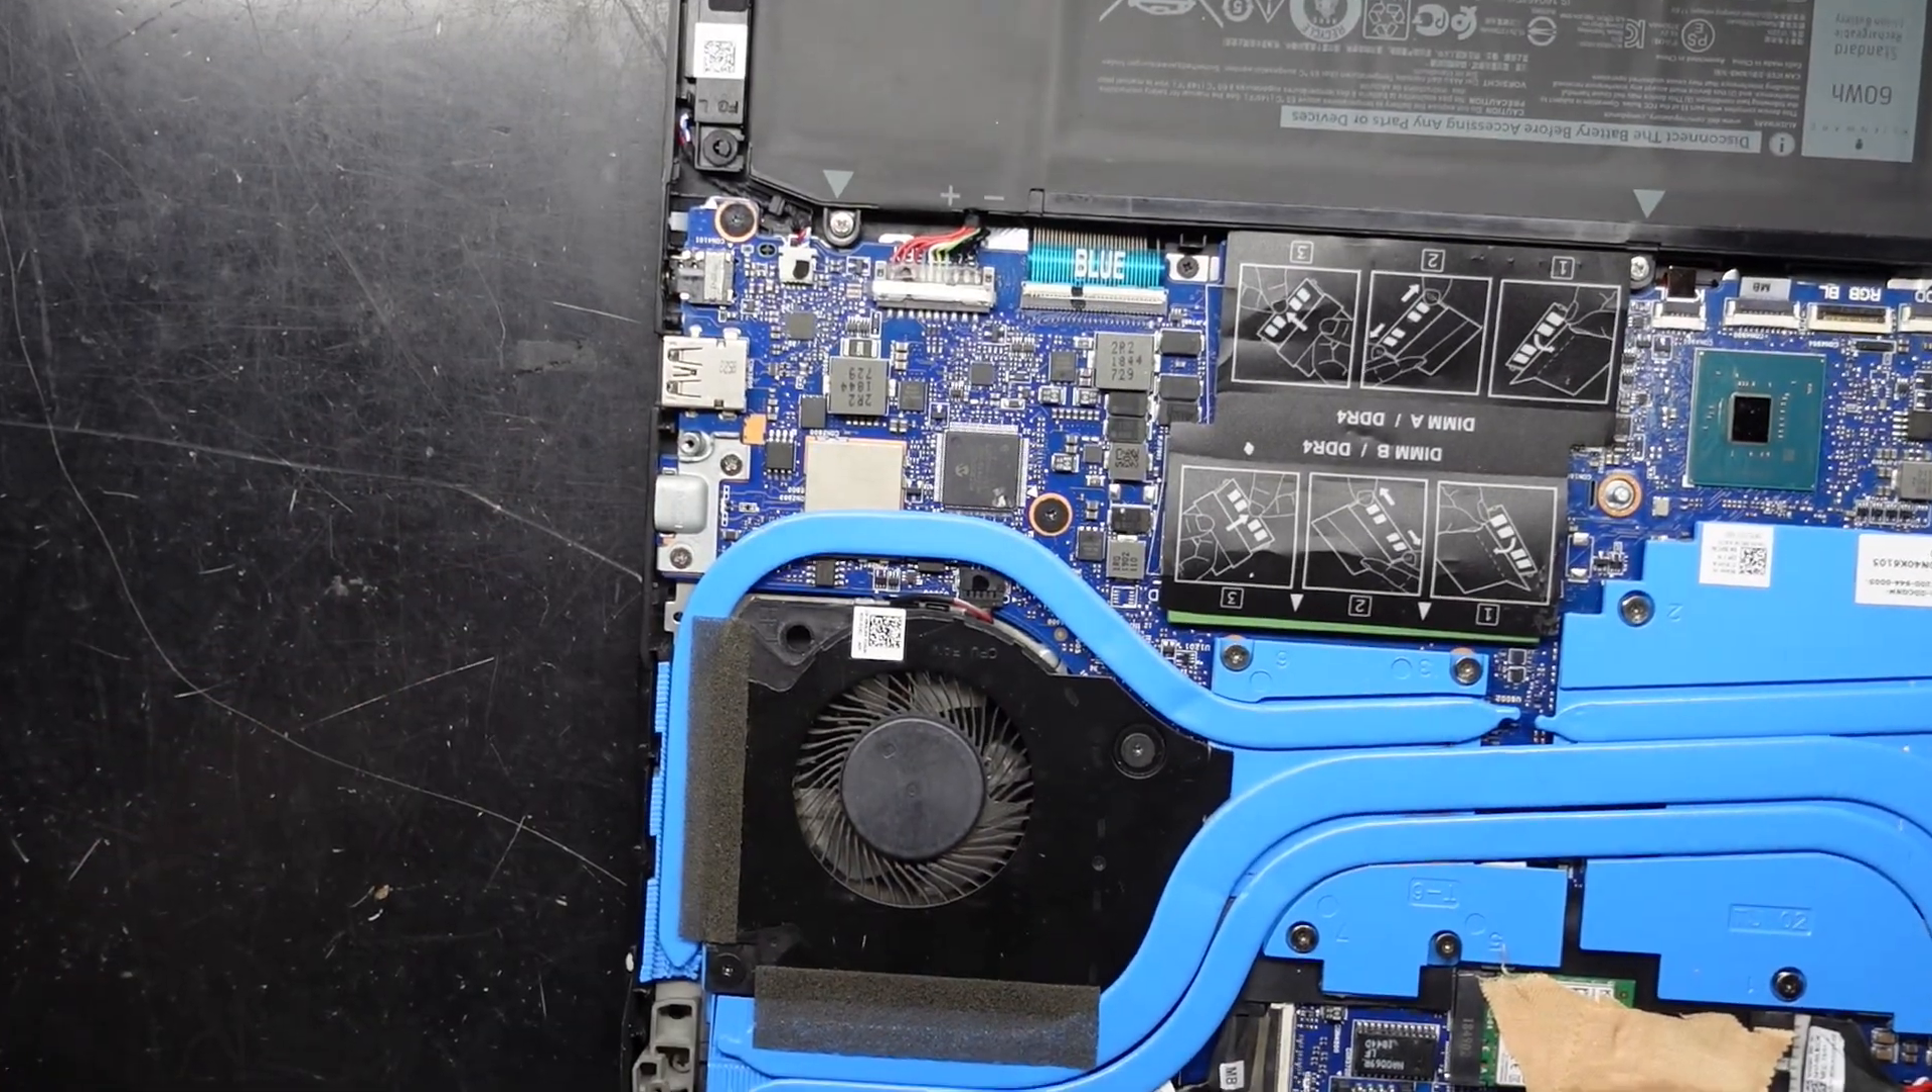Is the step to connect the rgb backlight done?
No.